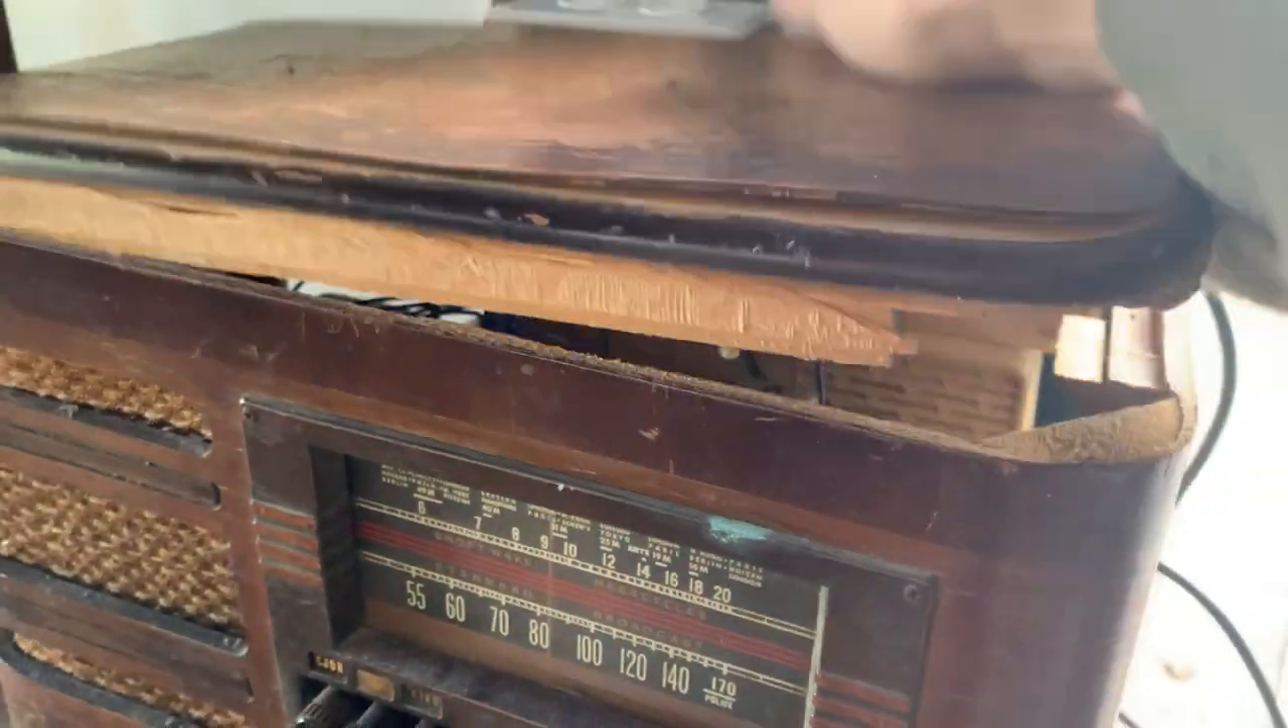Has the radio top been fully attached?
No.